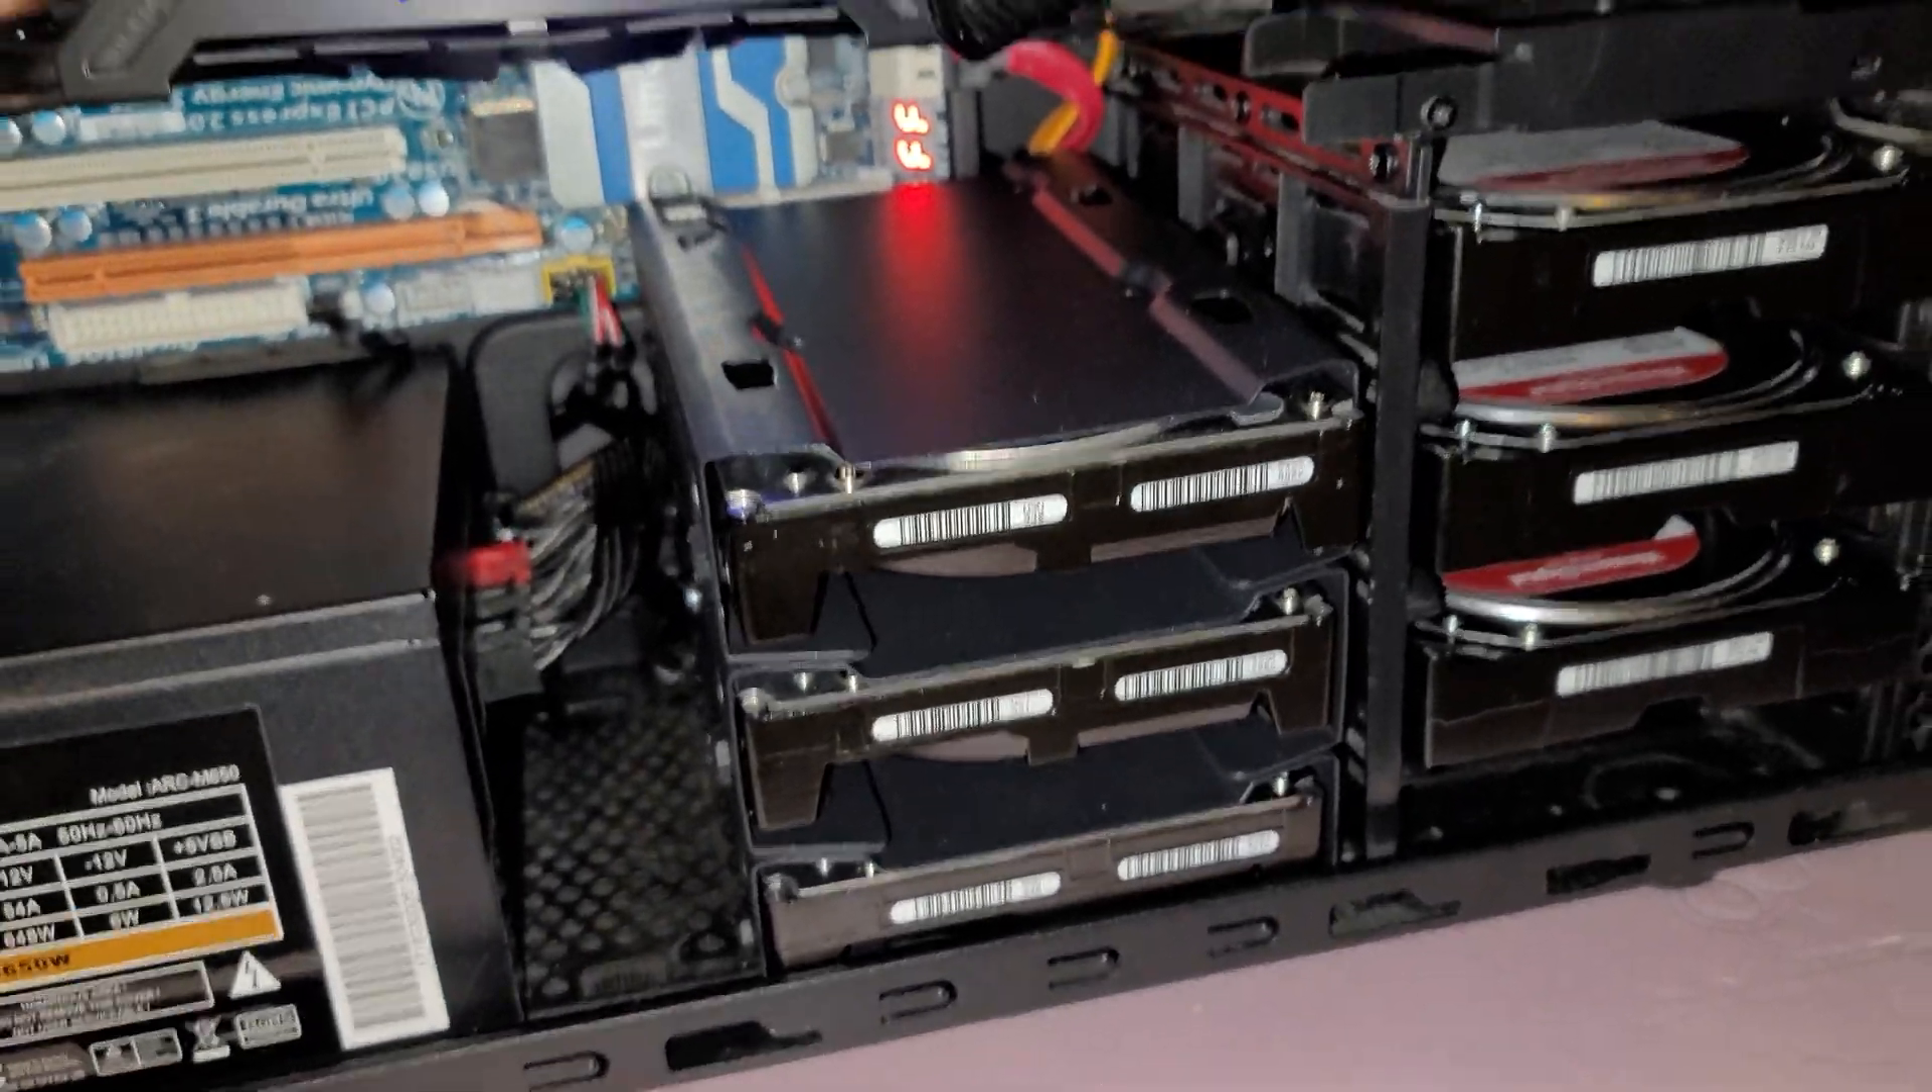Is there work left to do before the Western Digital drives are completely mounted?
No.